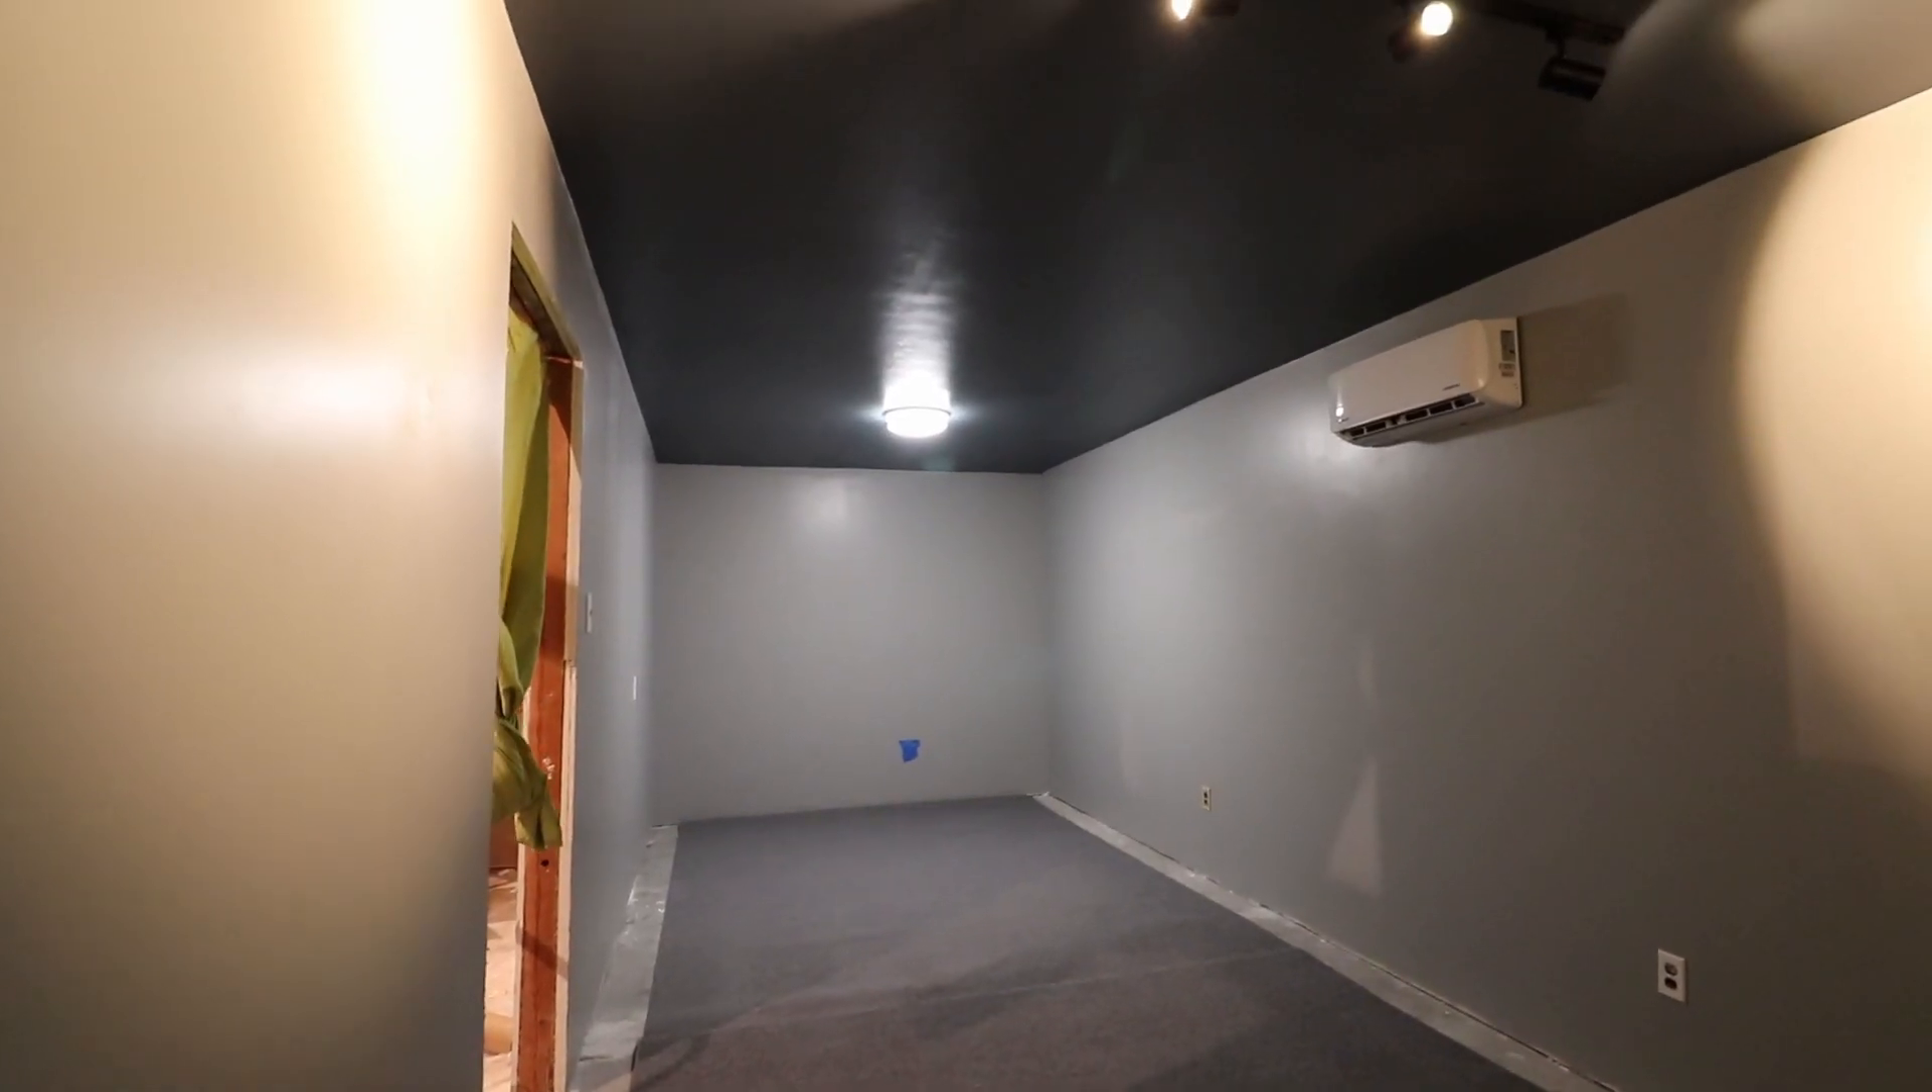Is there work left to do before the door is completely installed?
Yes.